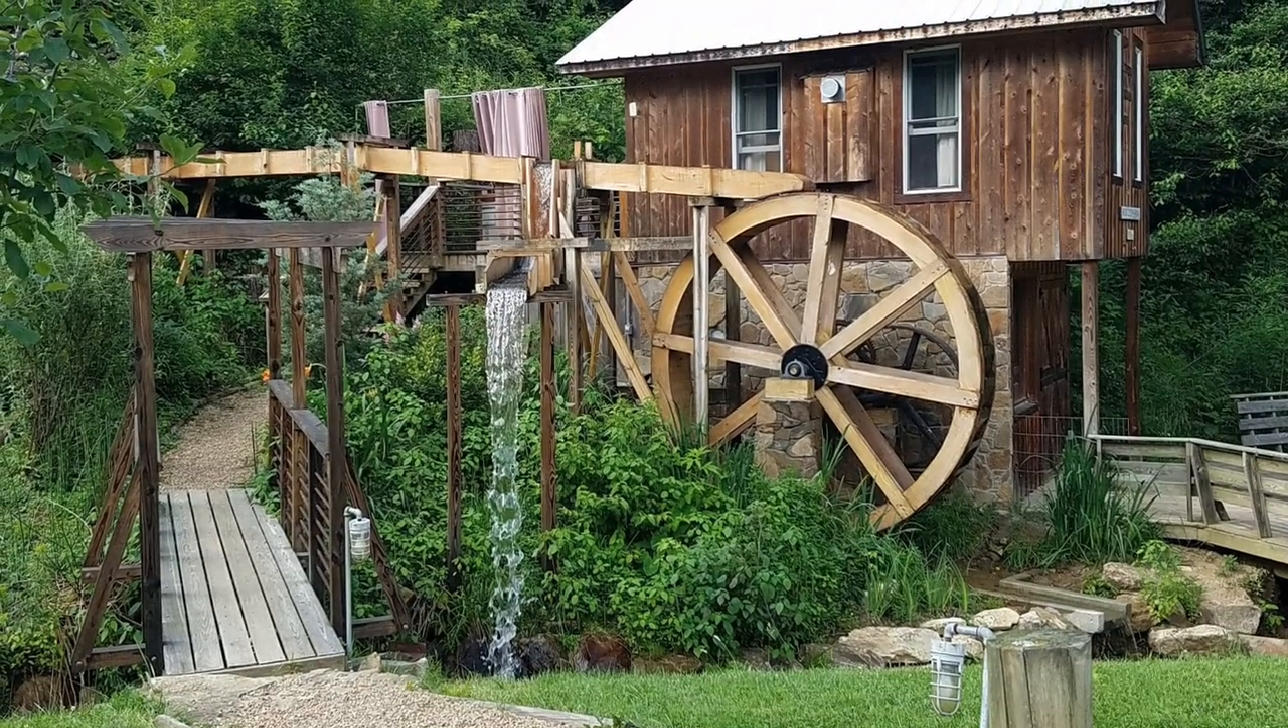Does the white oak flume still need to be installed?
No.